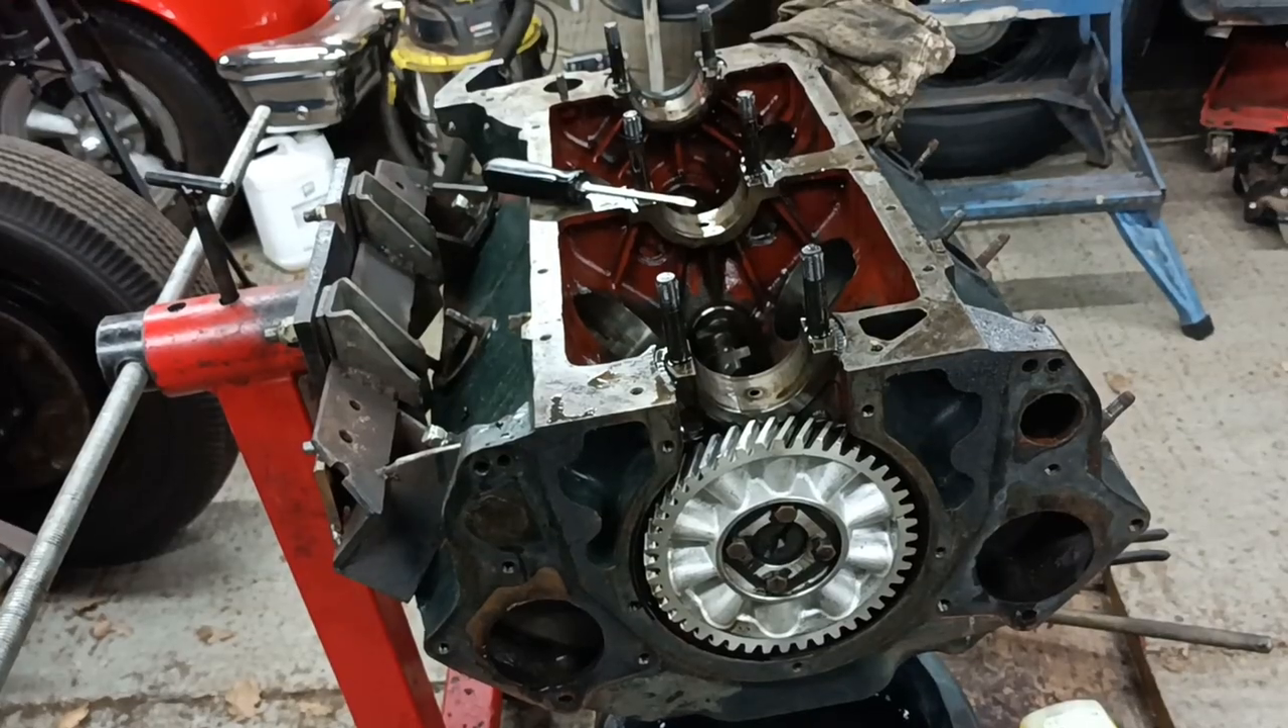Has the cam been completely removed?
No.